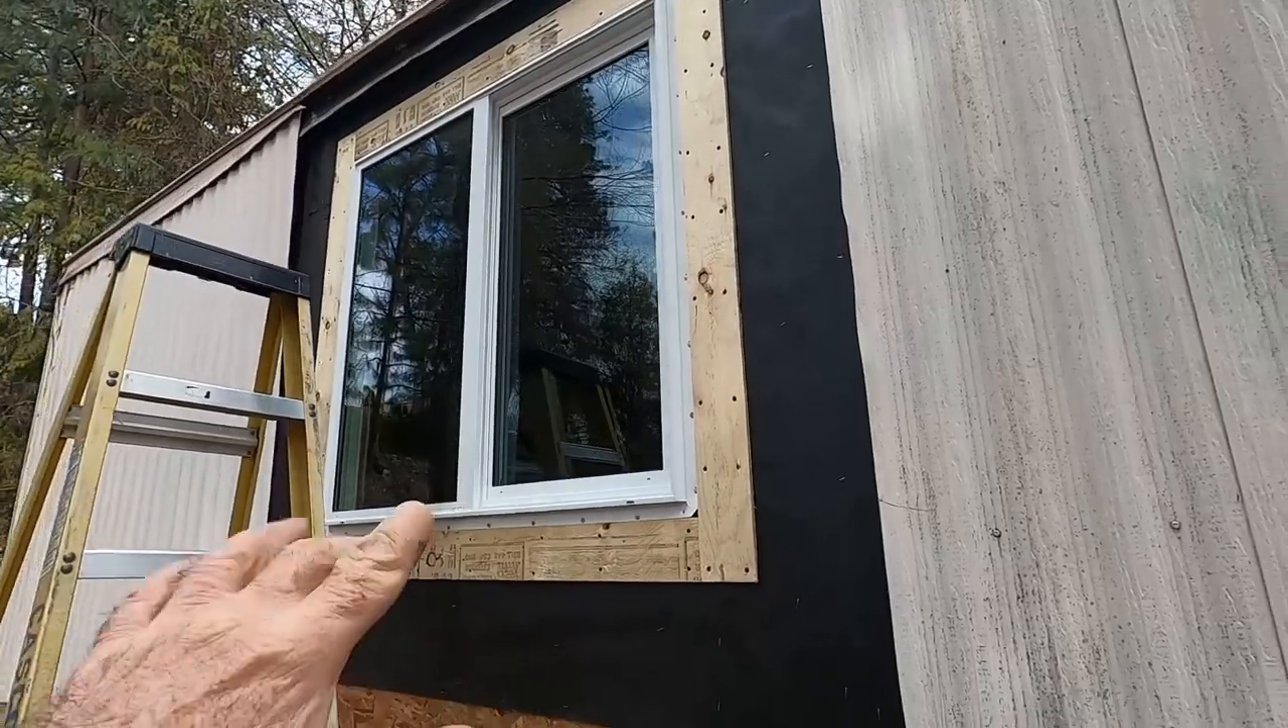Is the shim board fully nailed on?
Yes.